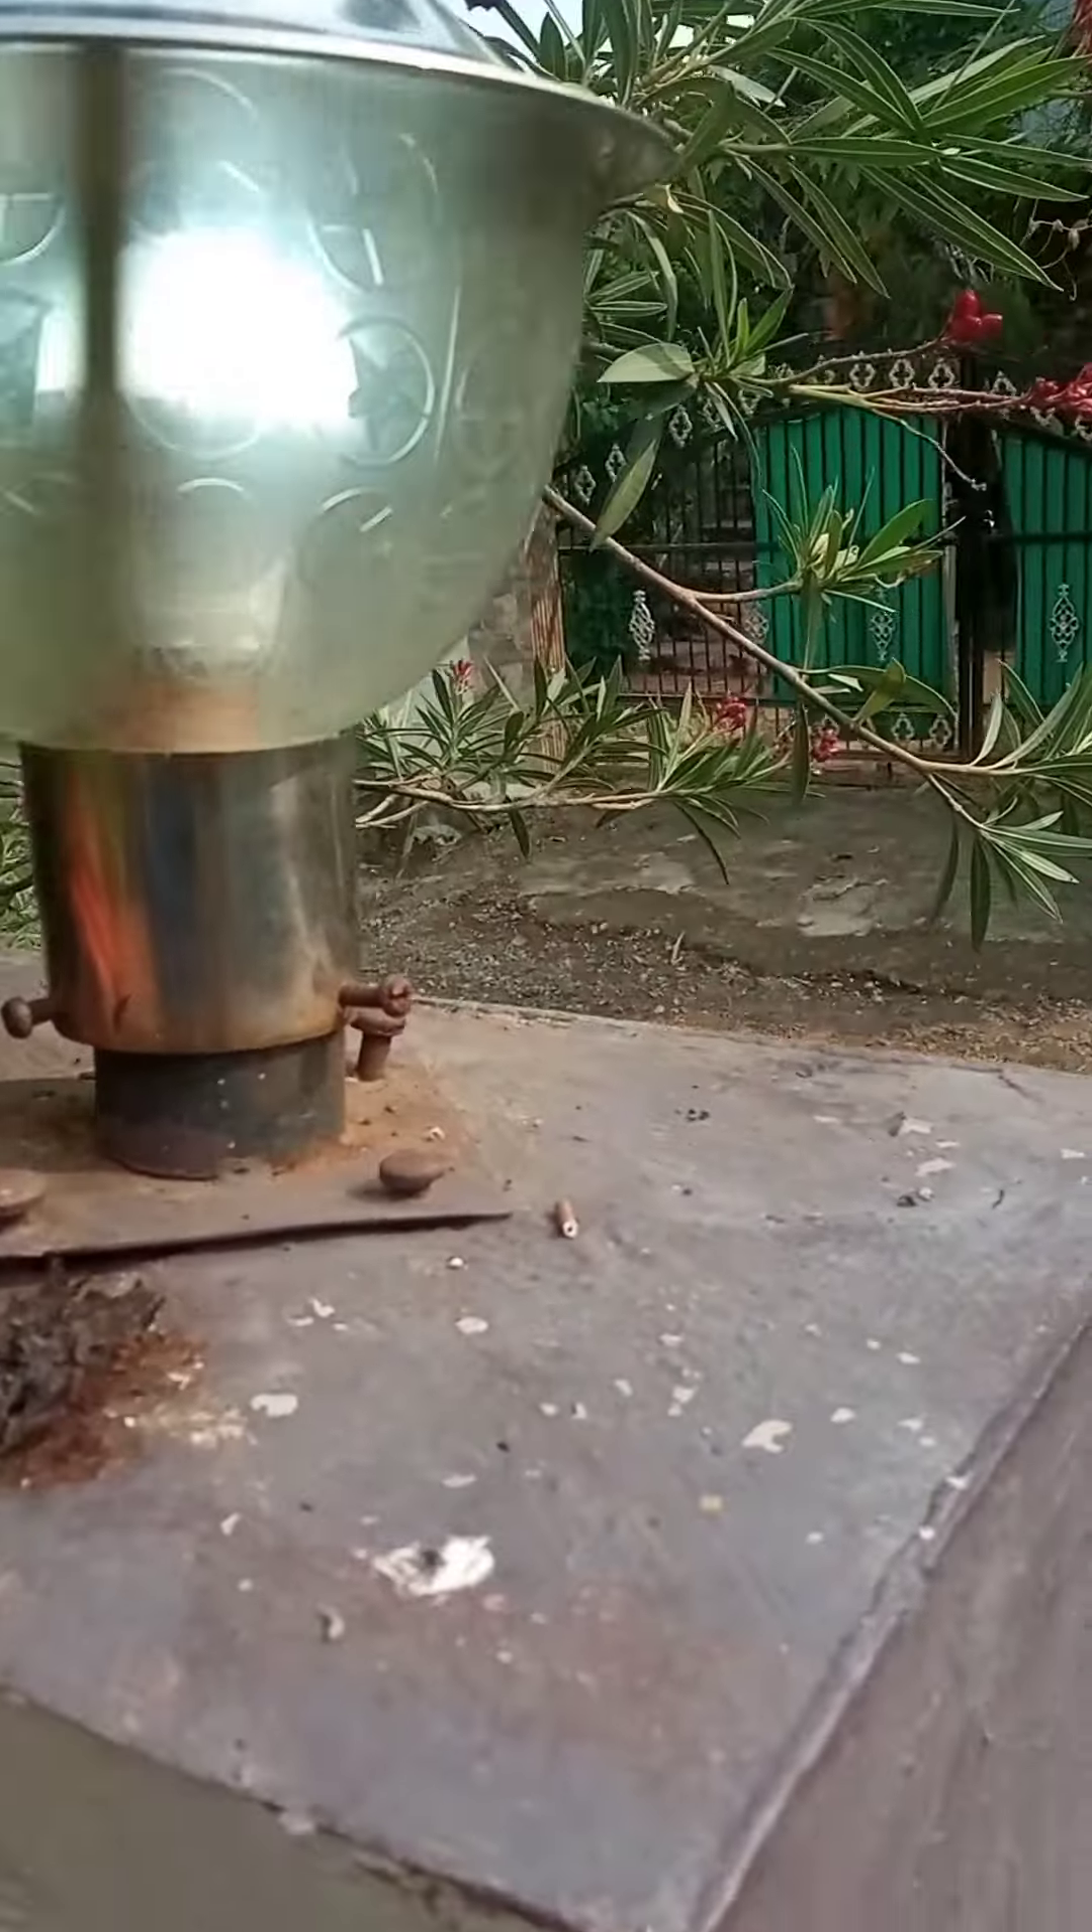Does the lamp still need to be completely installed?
No.